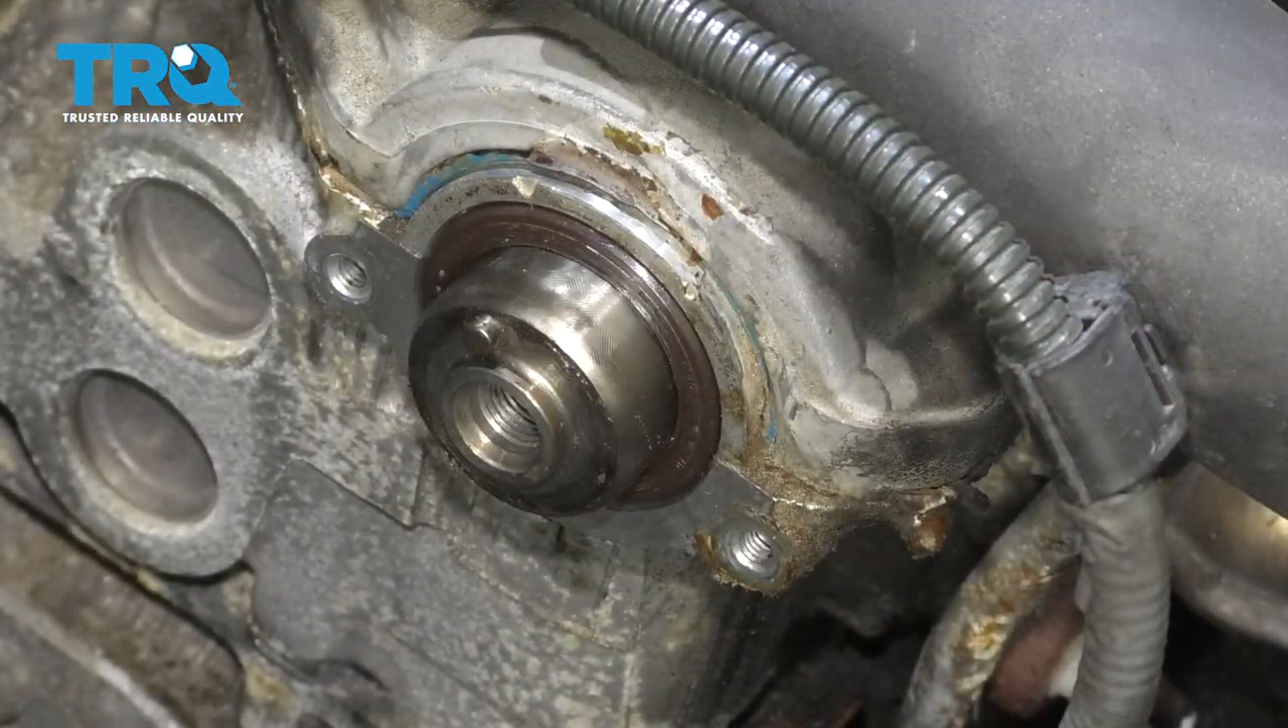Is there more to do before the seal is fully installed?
No.